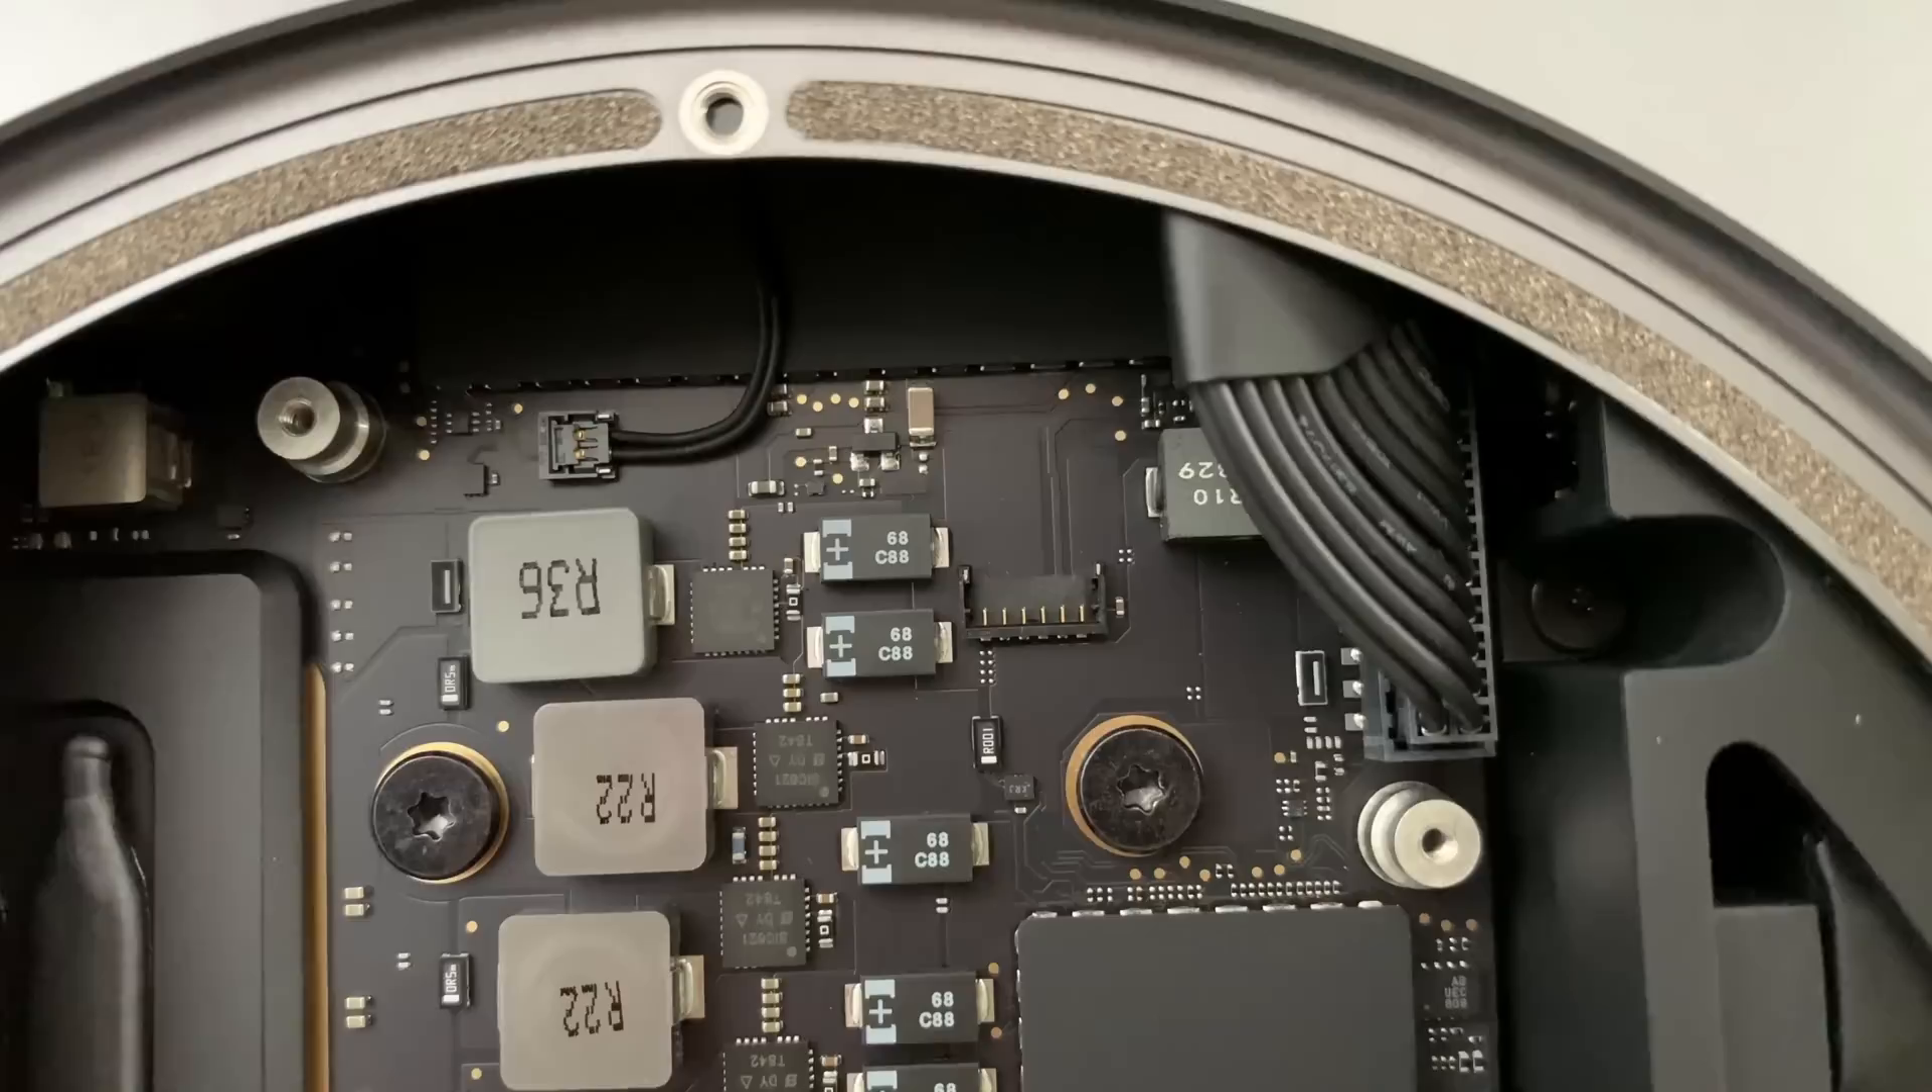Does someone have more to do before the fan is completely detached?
No.